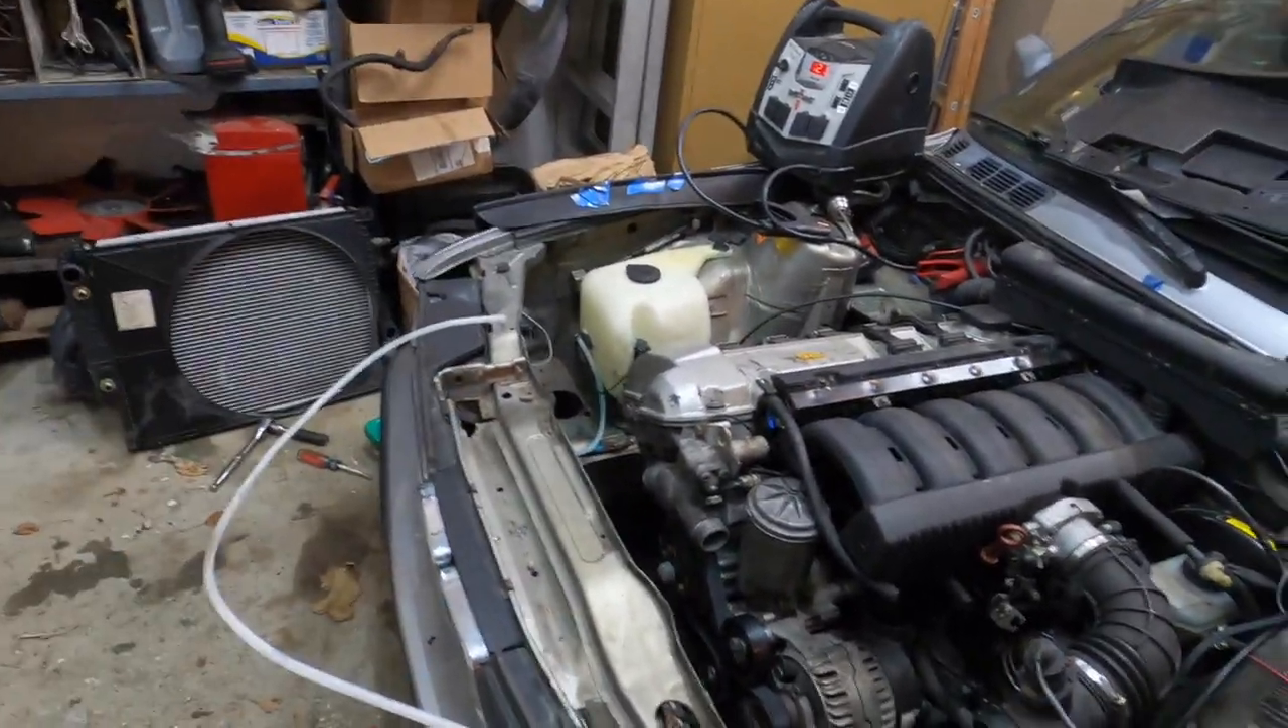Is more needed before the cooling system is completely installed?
Yes.